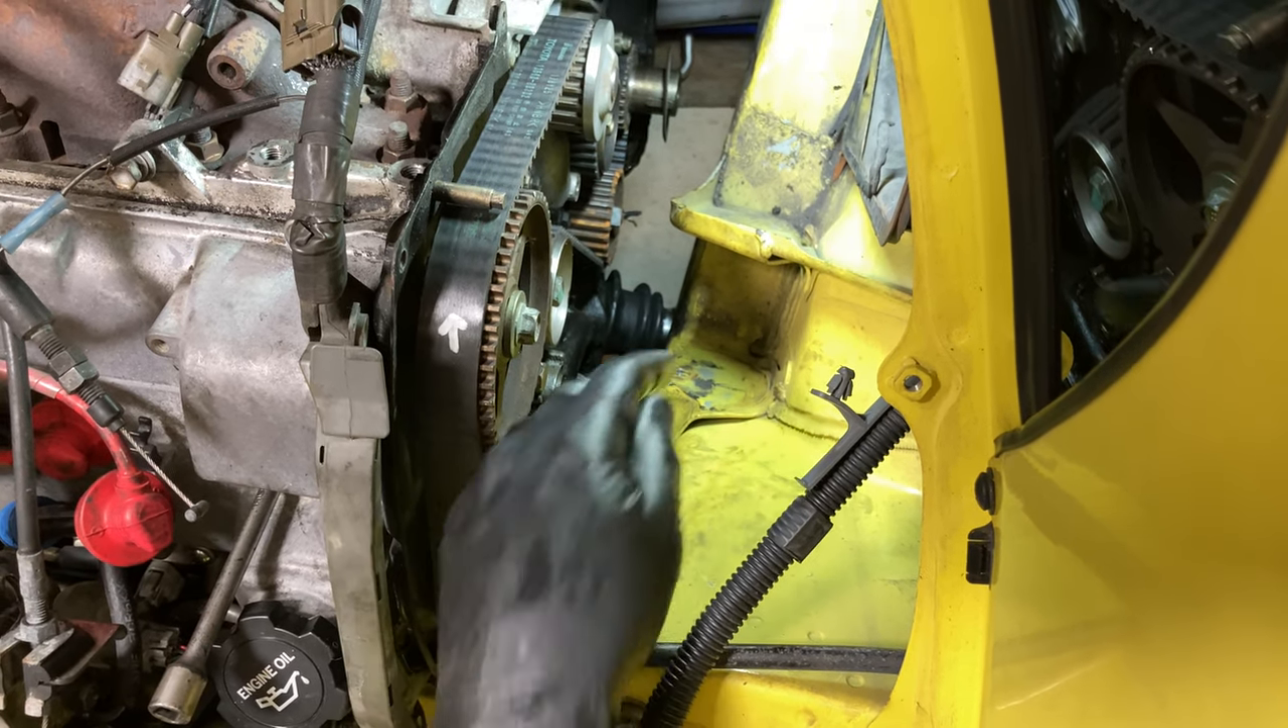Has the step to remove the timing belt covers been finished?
Yes.